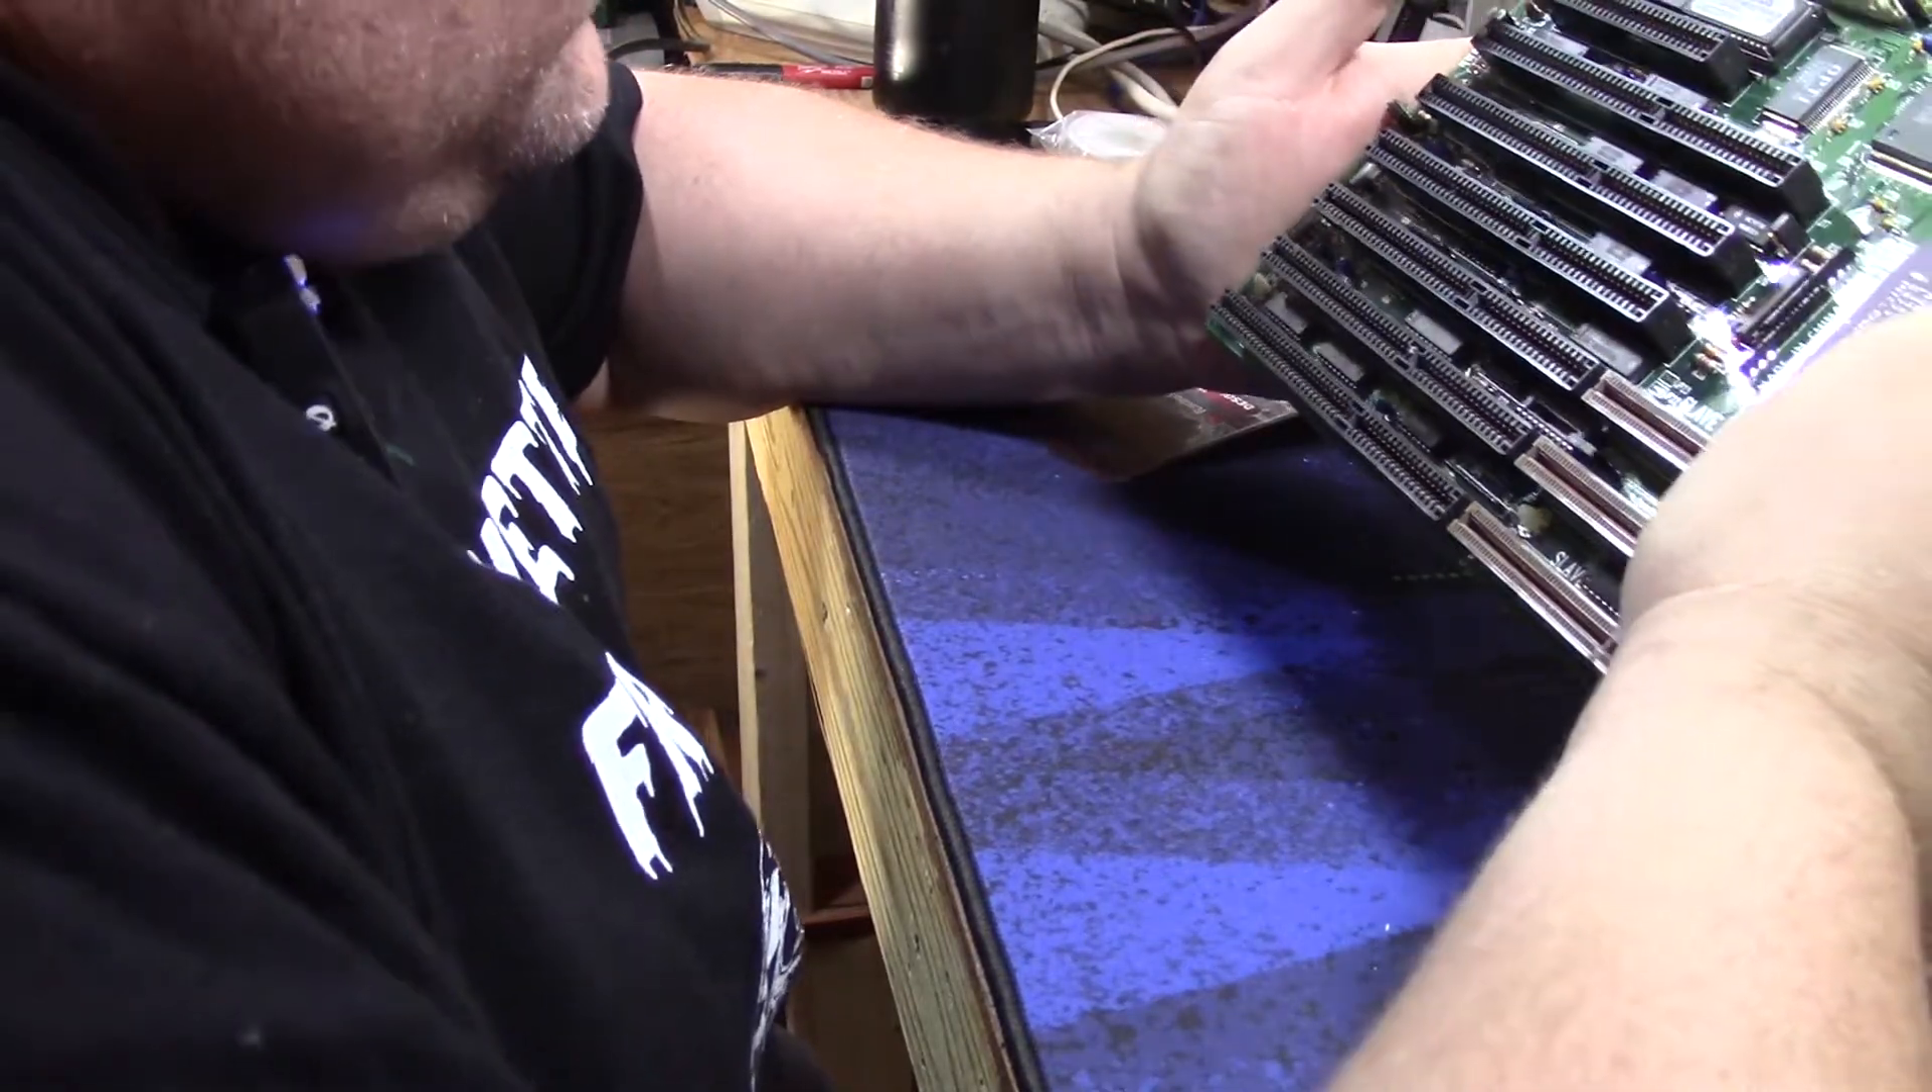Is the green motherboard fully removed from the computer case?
Yes.